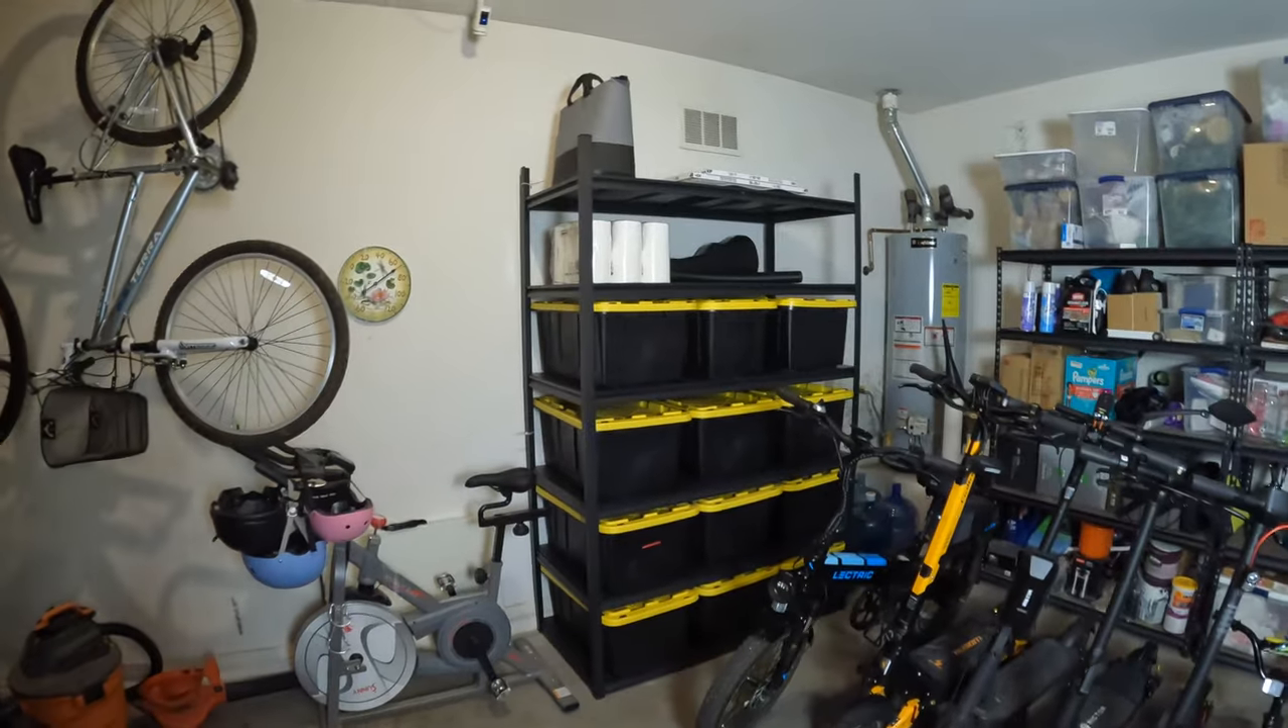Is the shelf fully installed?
Yes.